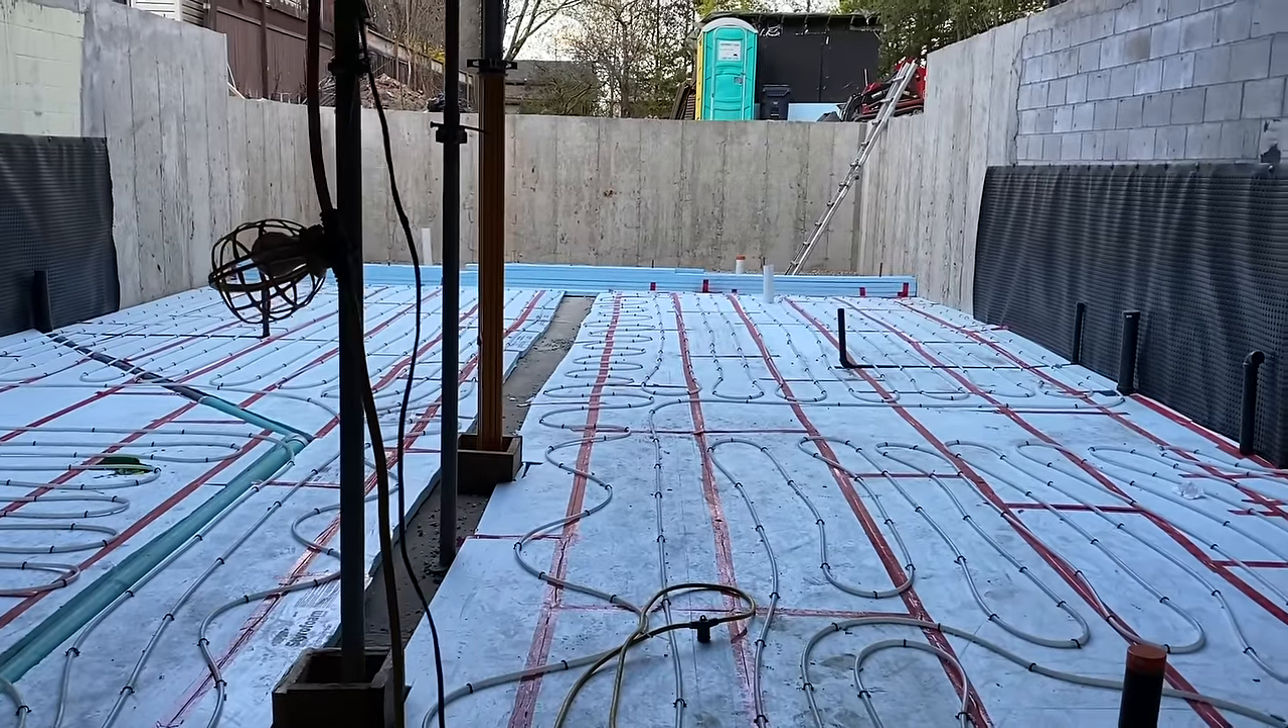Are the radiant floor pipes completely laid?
Yes.